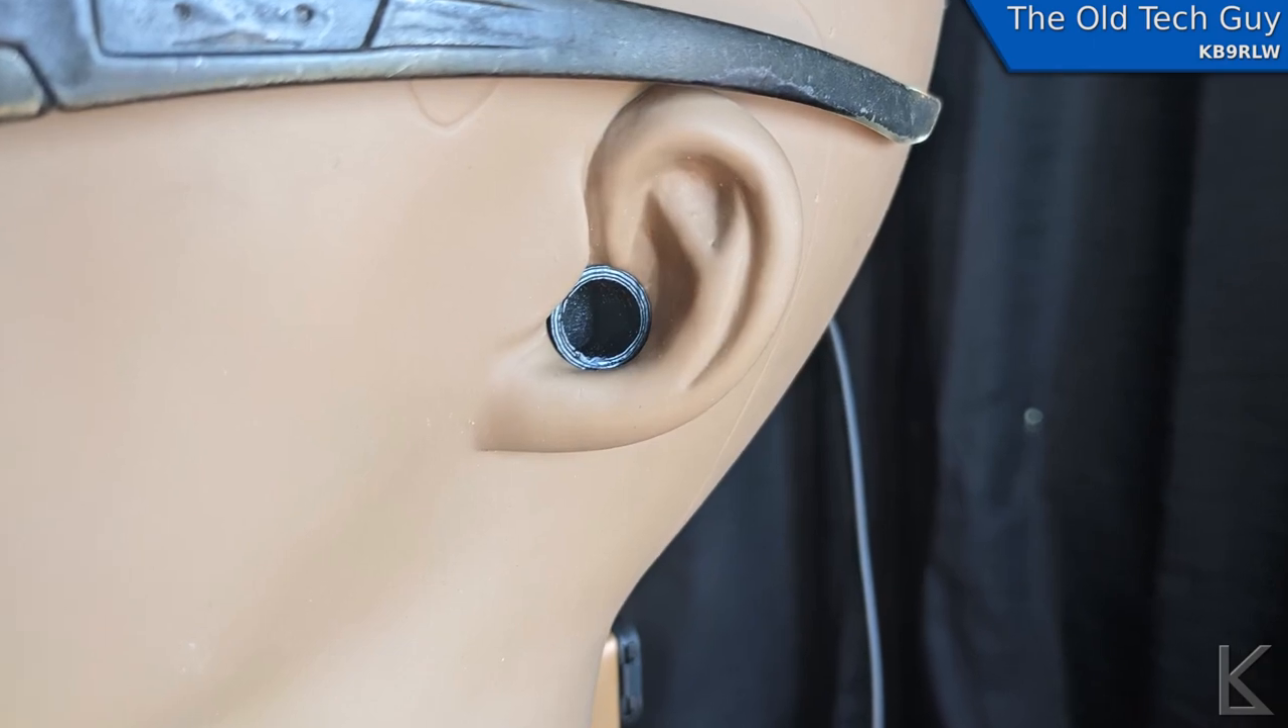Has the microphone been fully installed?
Yes.